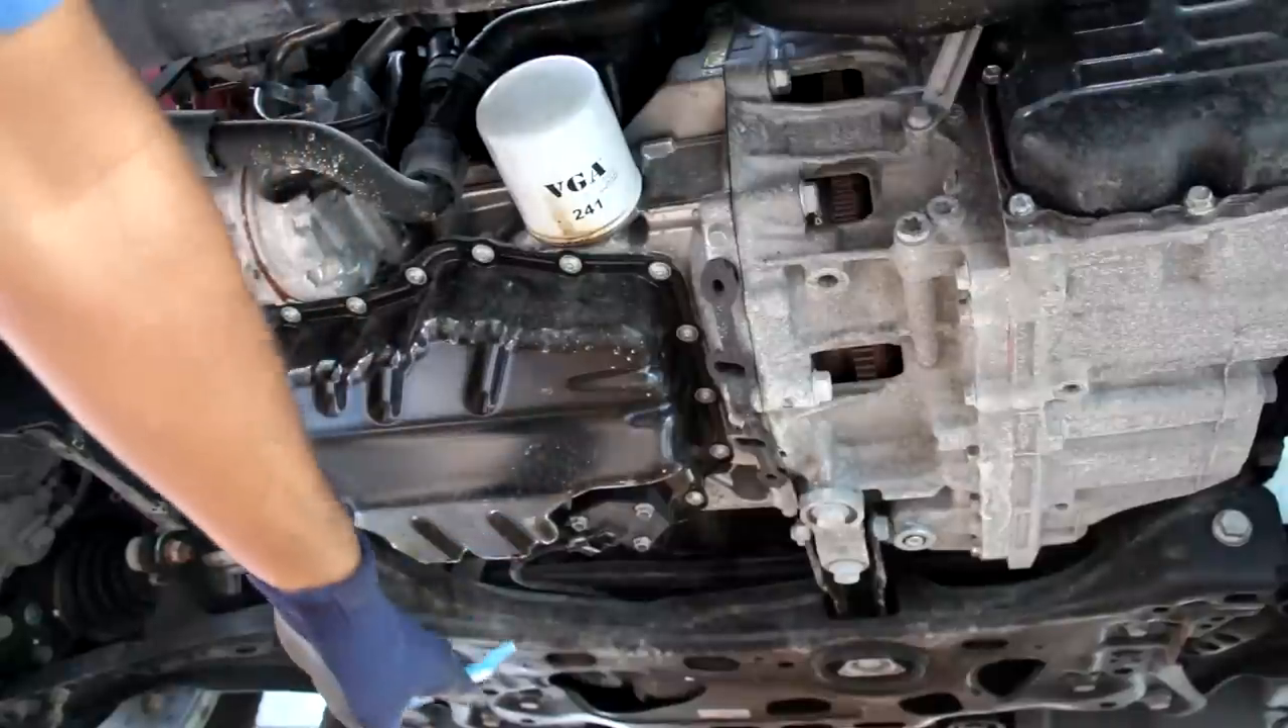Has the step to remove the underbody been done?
Yes.